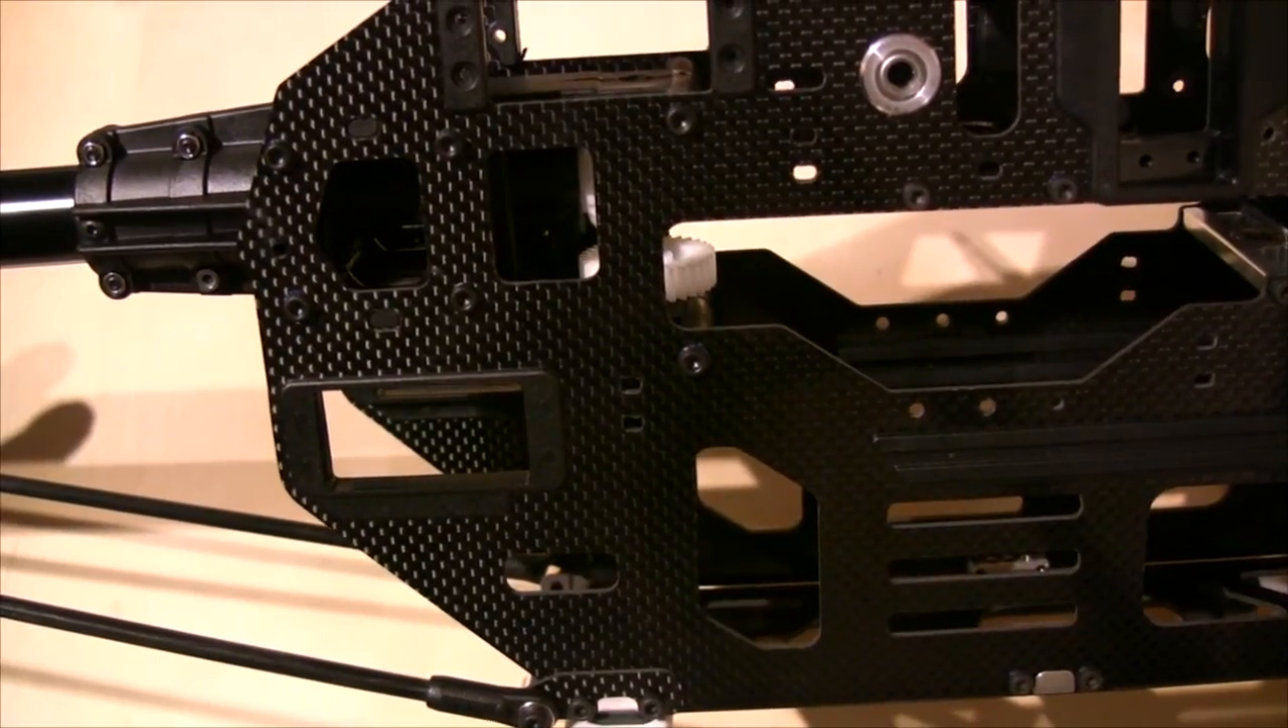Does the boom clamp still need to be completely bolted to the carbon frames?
No.